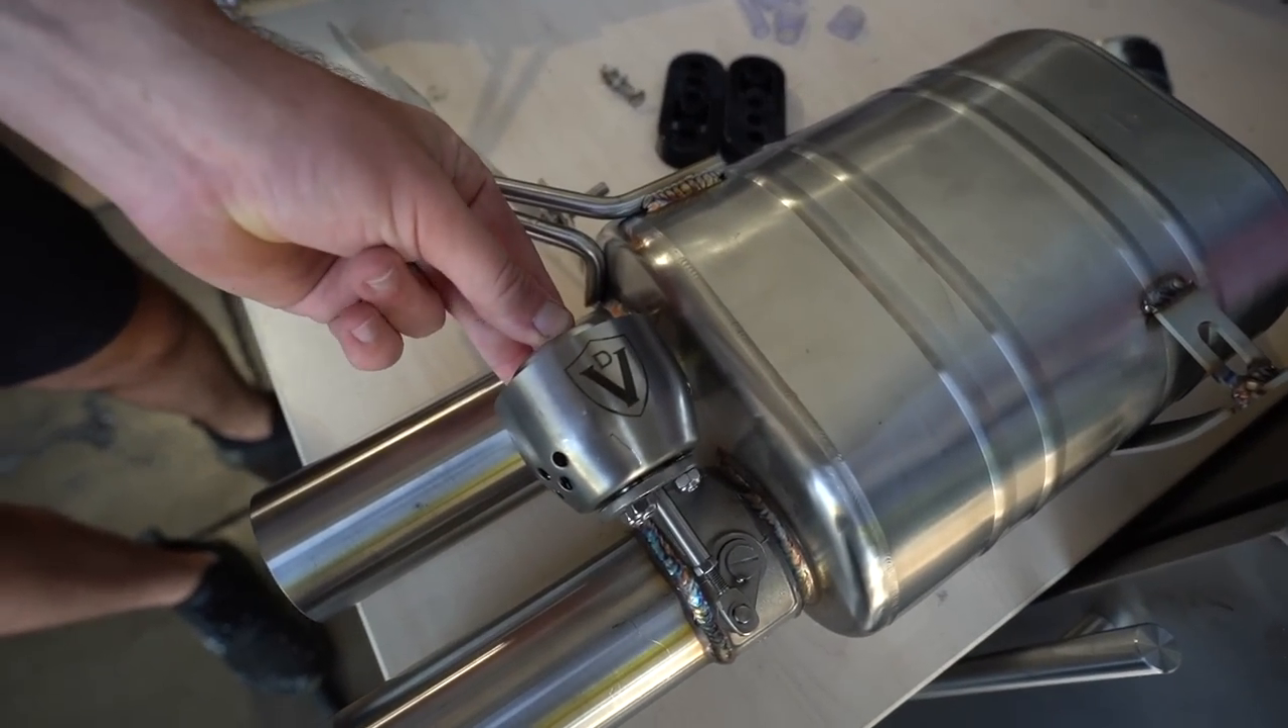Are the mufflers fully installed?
No.